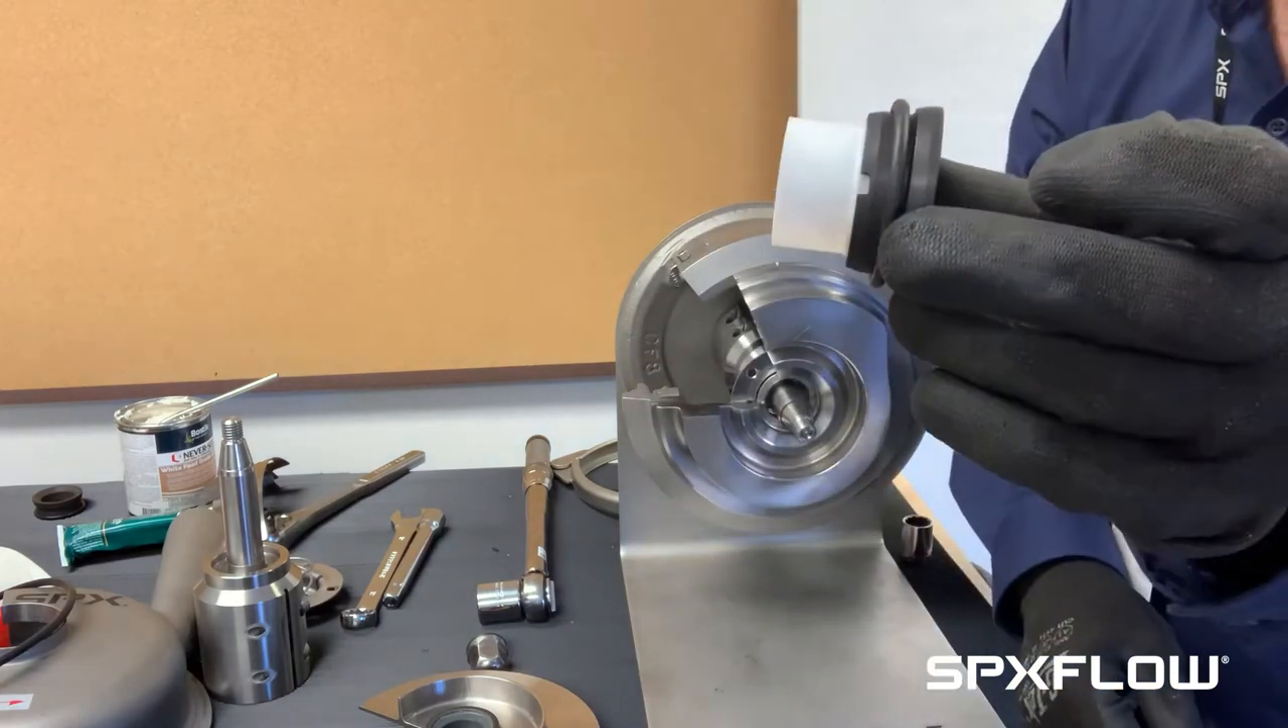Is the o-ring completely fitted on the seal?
Yes.